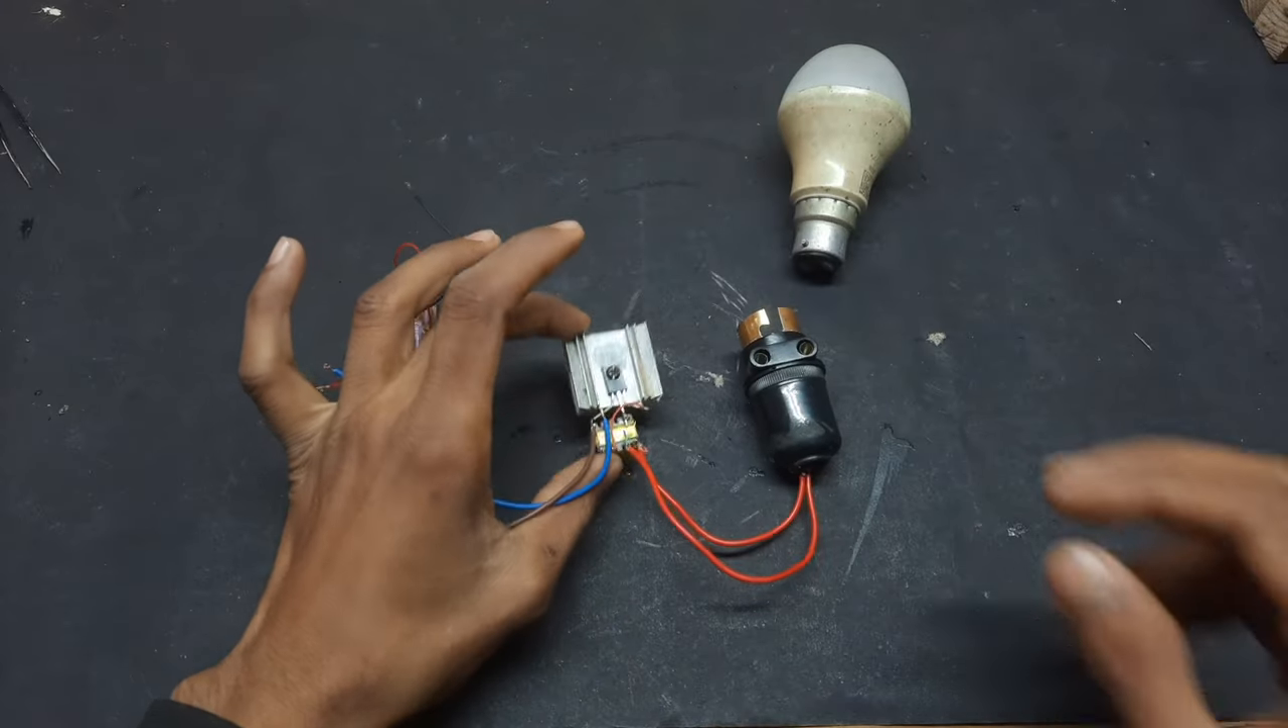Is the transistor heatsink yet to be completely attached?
No.